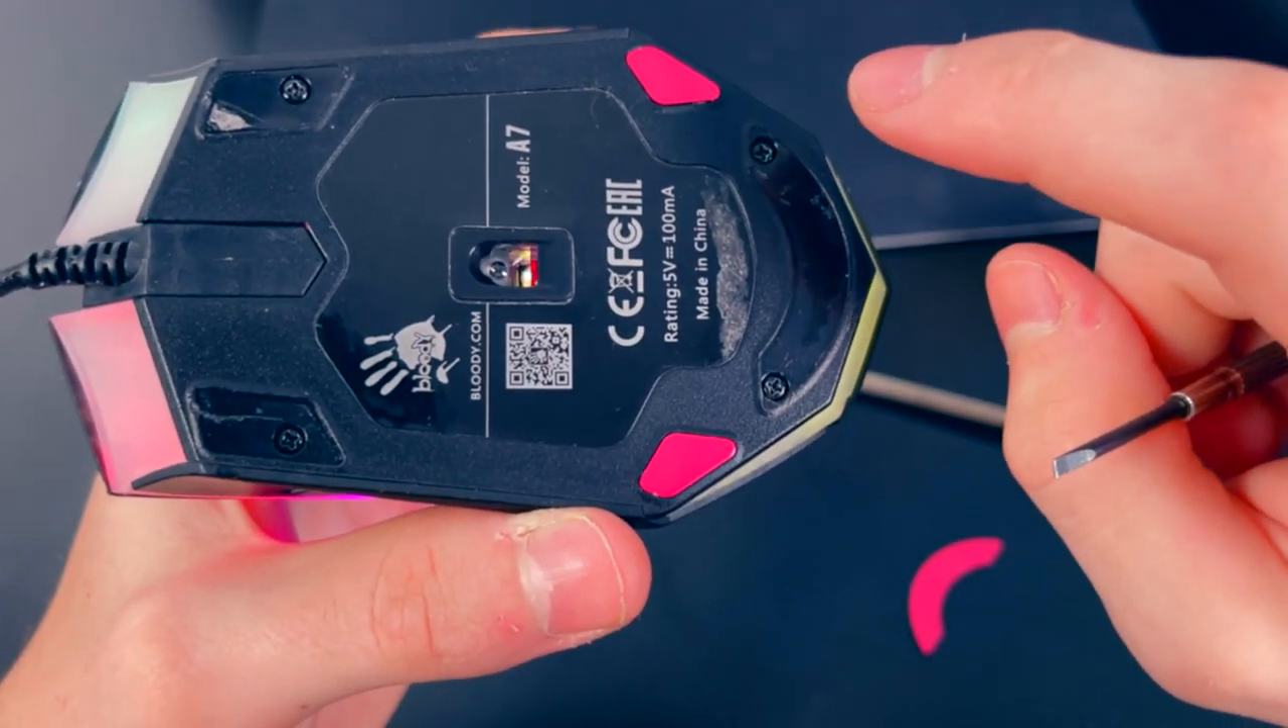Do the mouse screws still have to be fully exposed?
No.